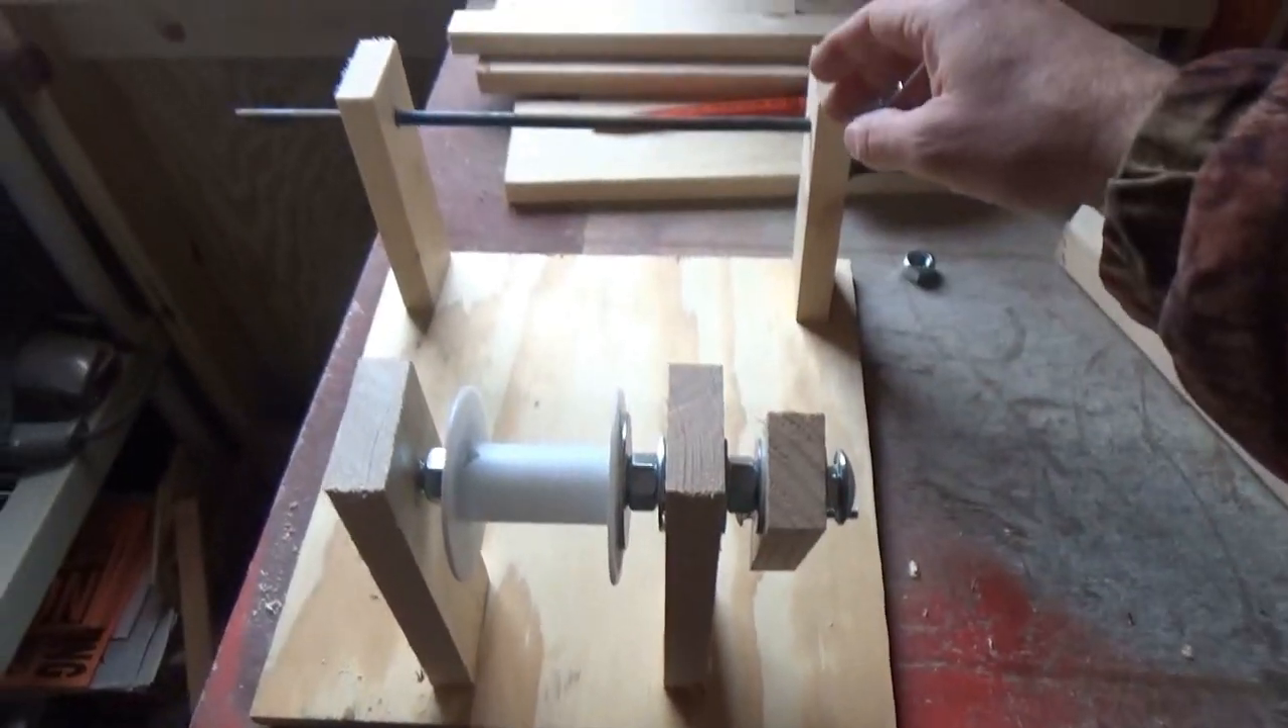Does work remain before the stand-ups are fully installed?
No.